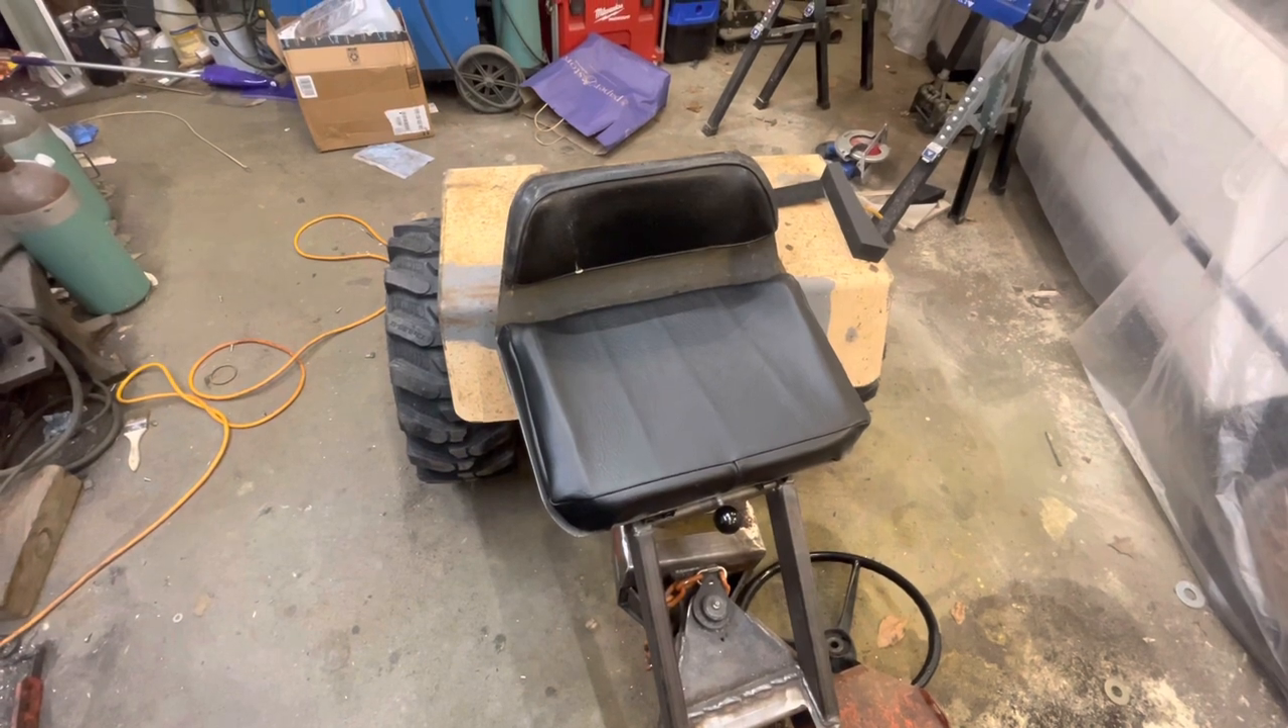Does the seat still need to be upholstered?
No.